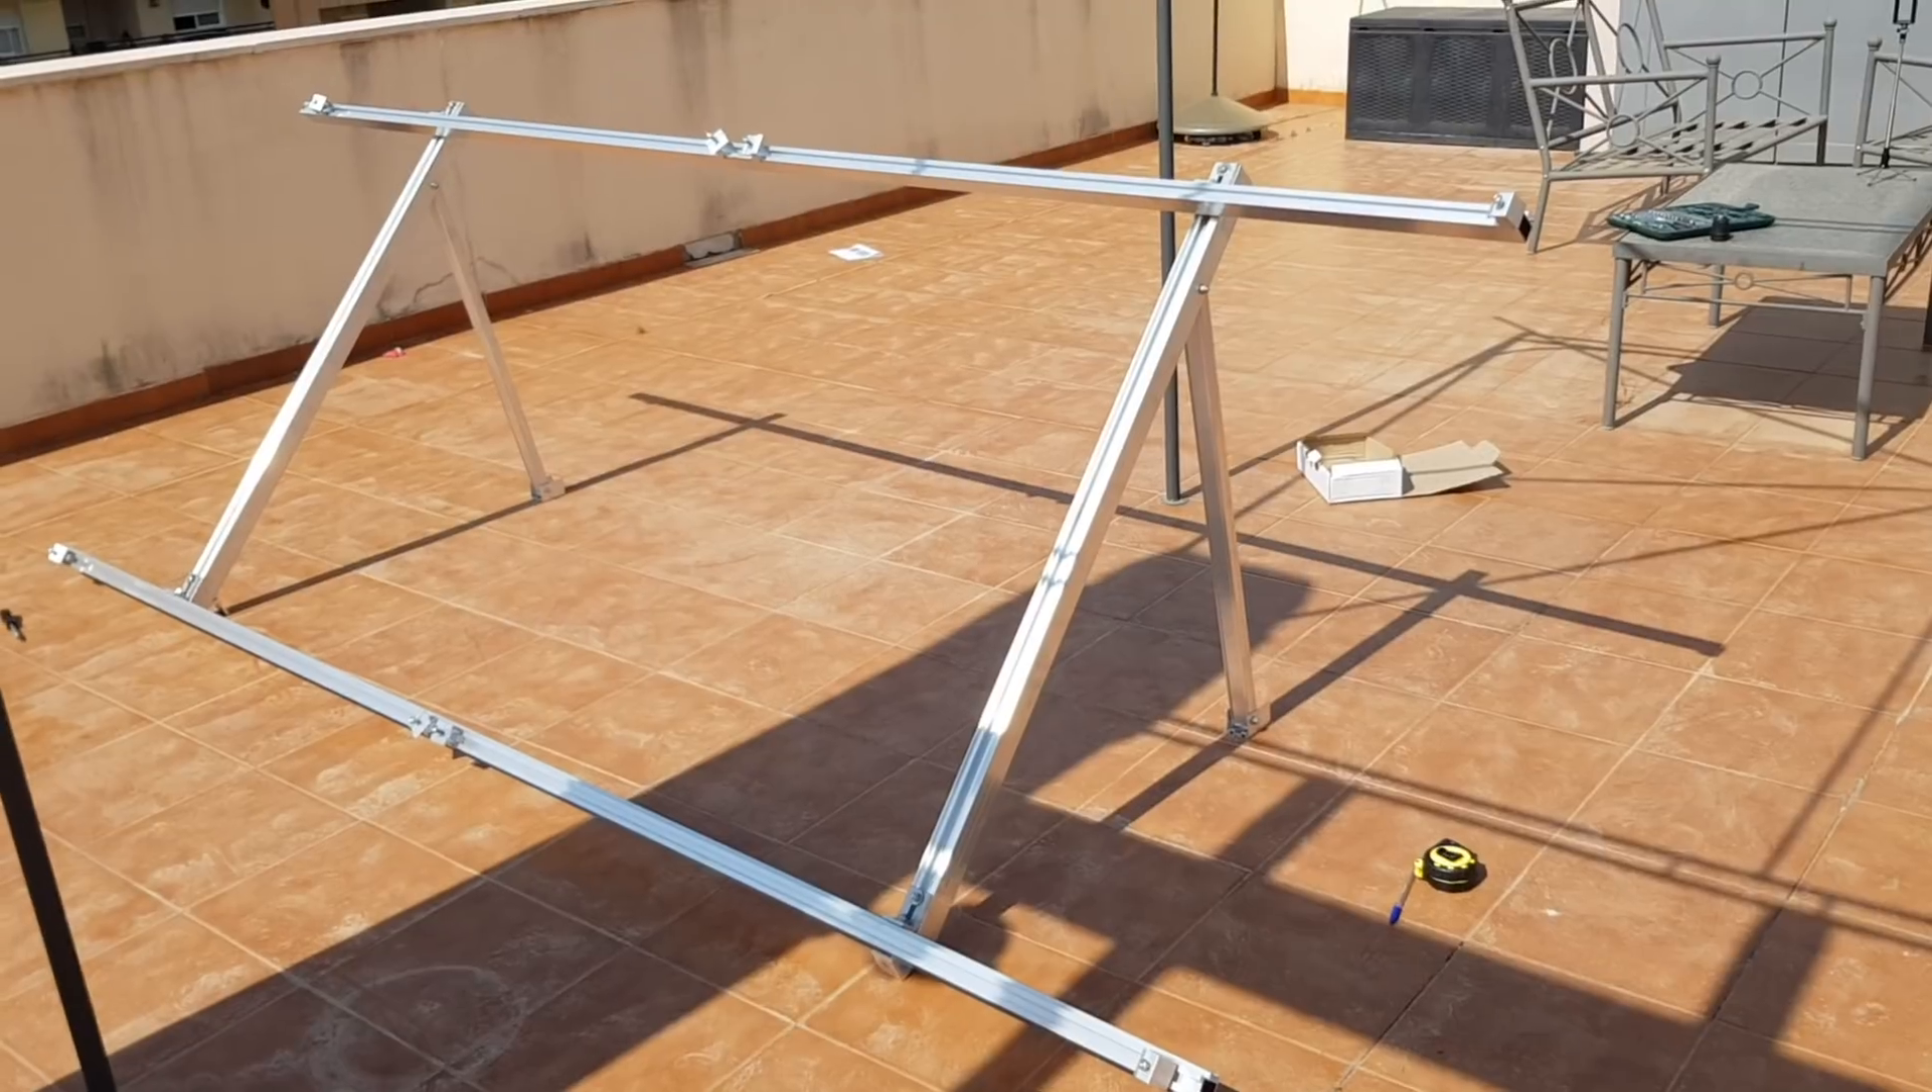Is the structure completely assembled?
Yes.